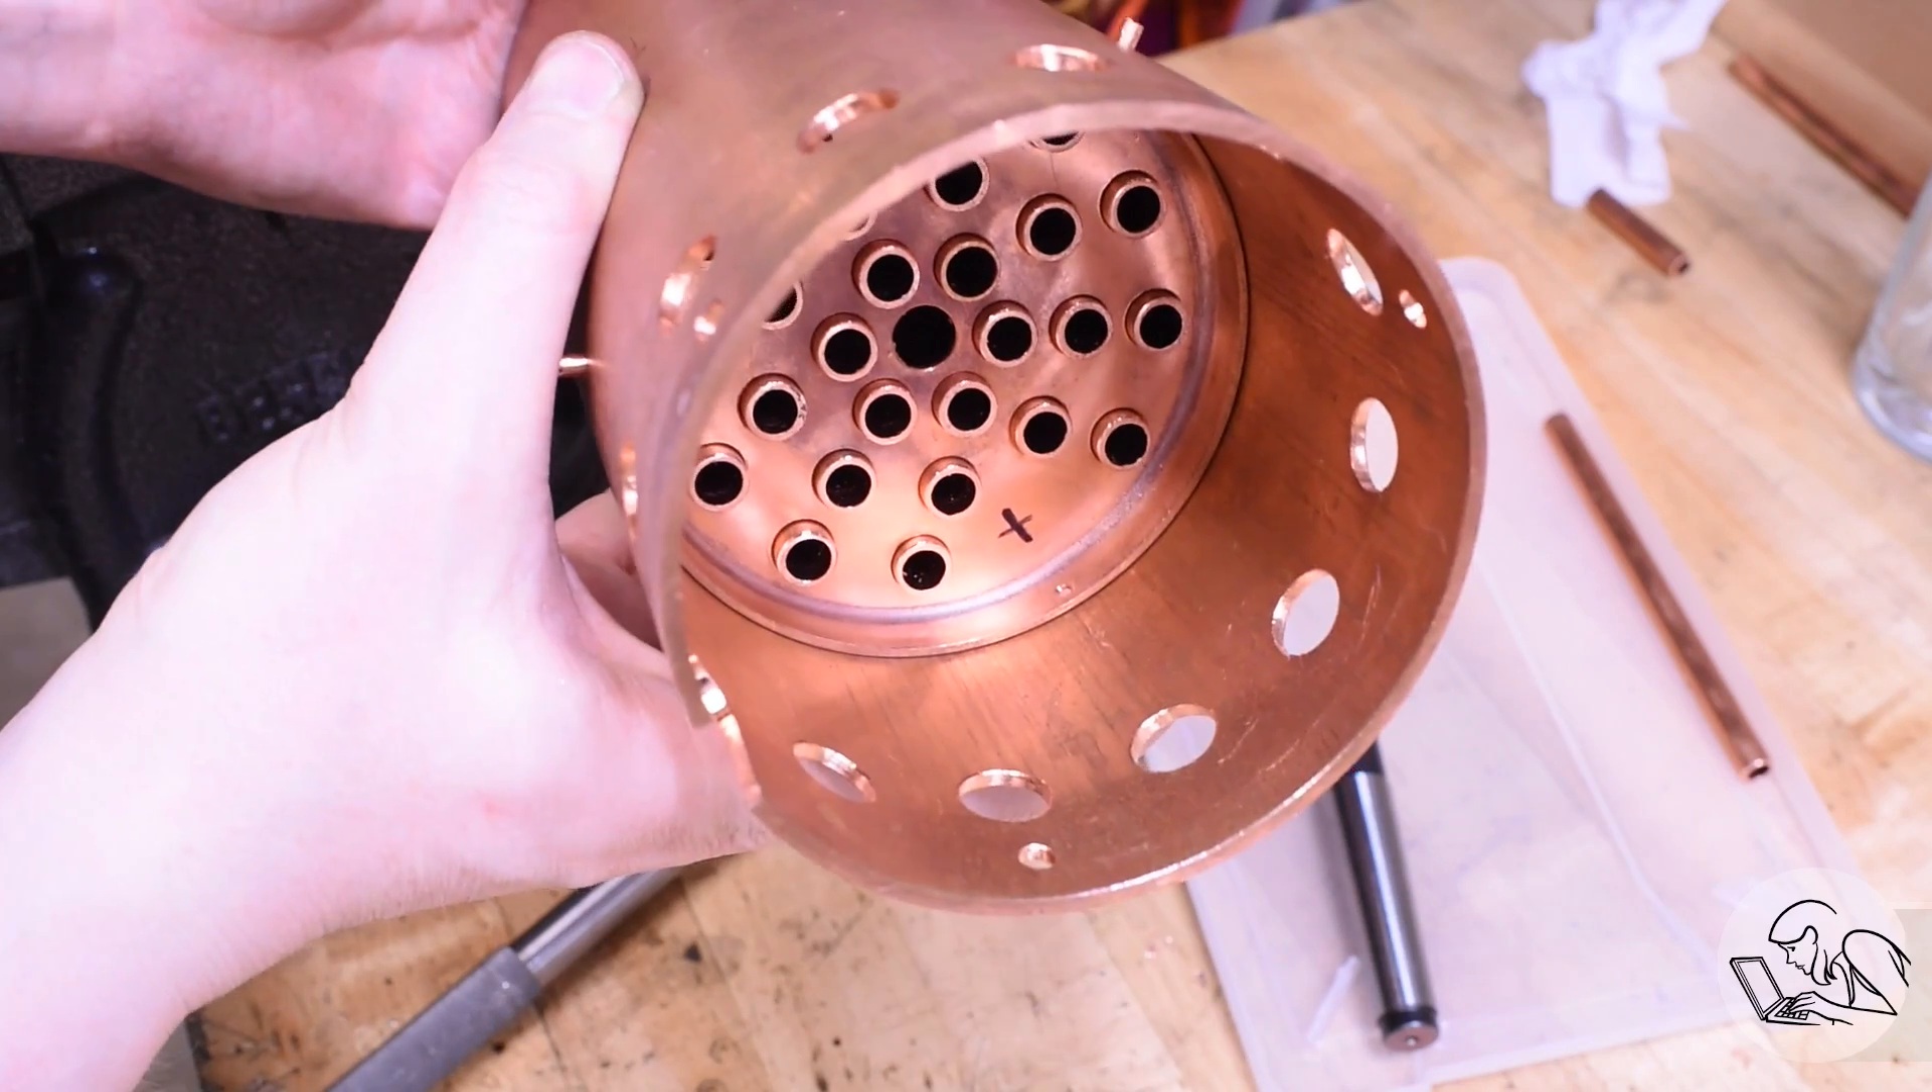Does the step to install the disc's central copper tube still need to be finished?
Yes.